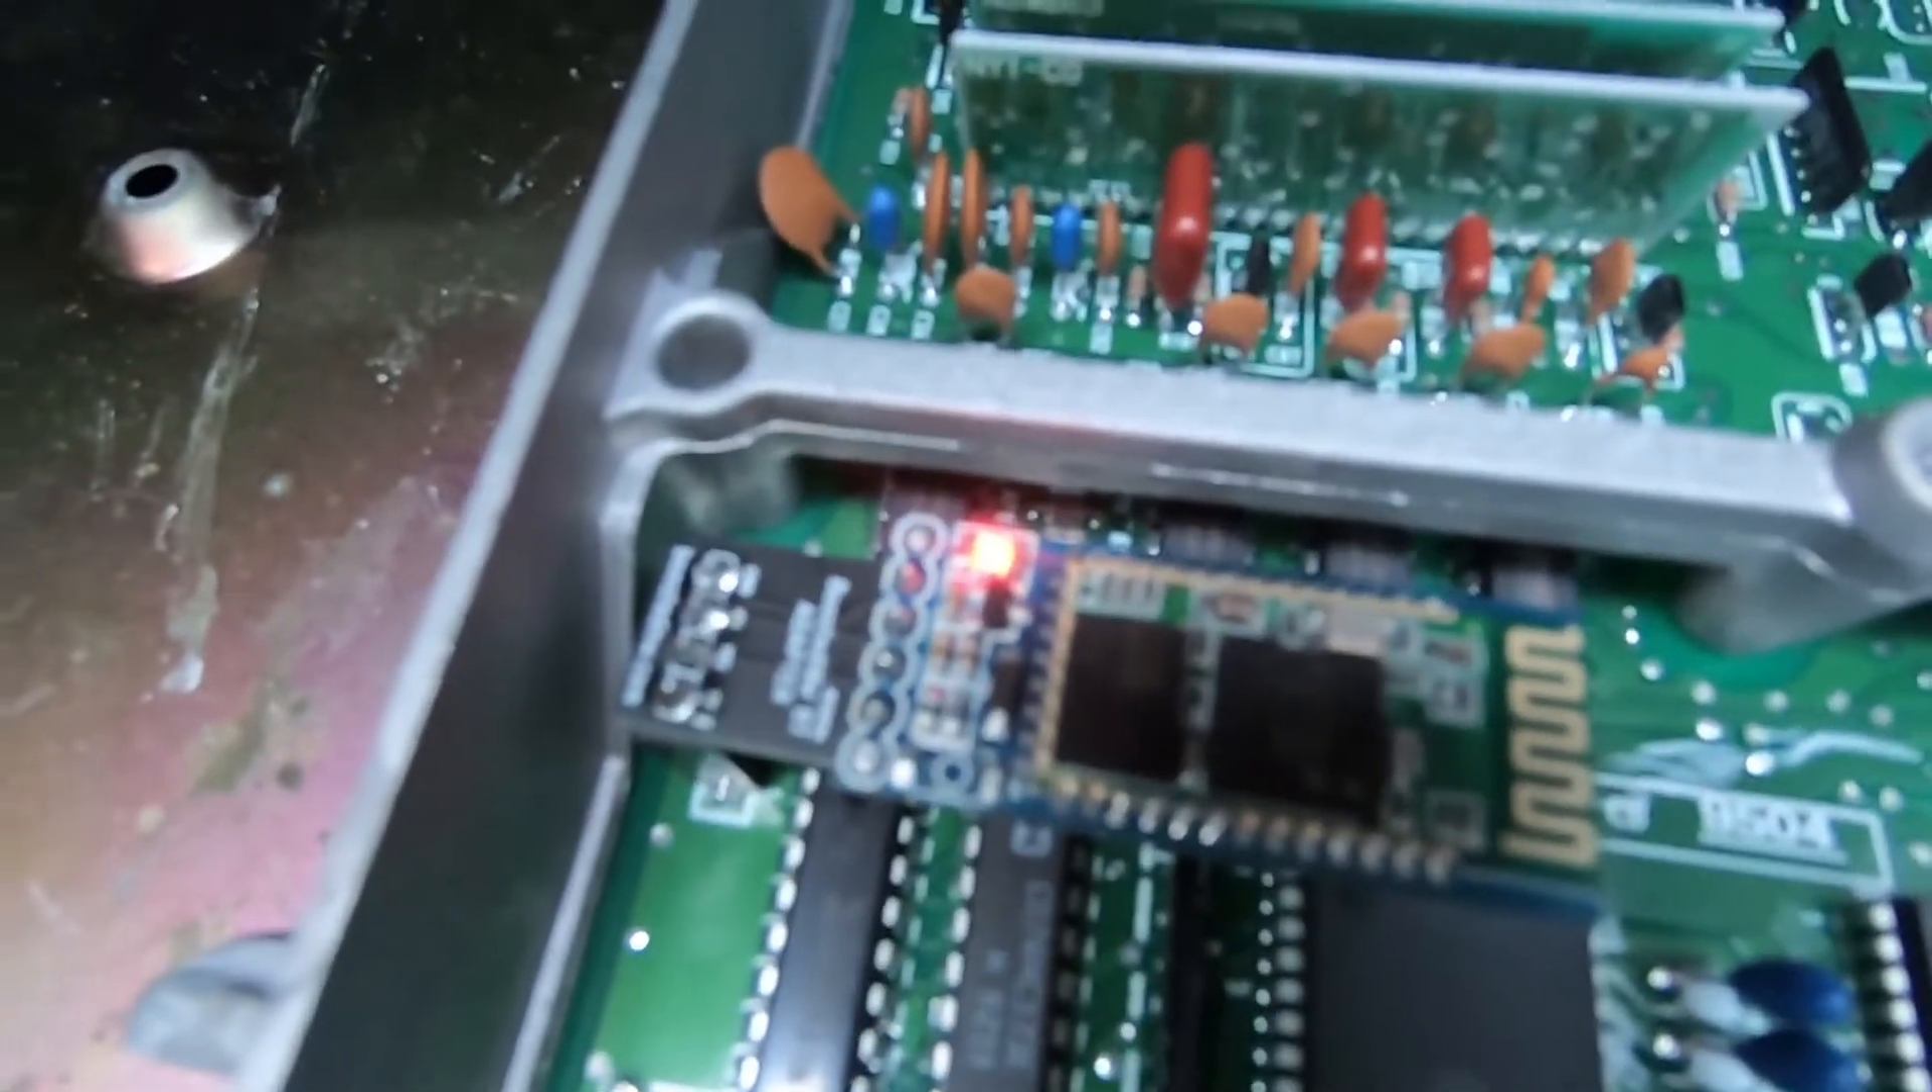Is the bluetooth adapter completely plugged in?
Yes.